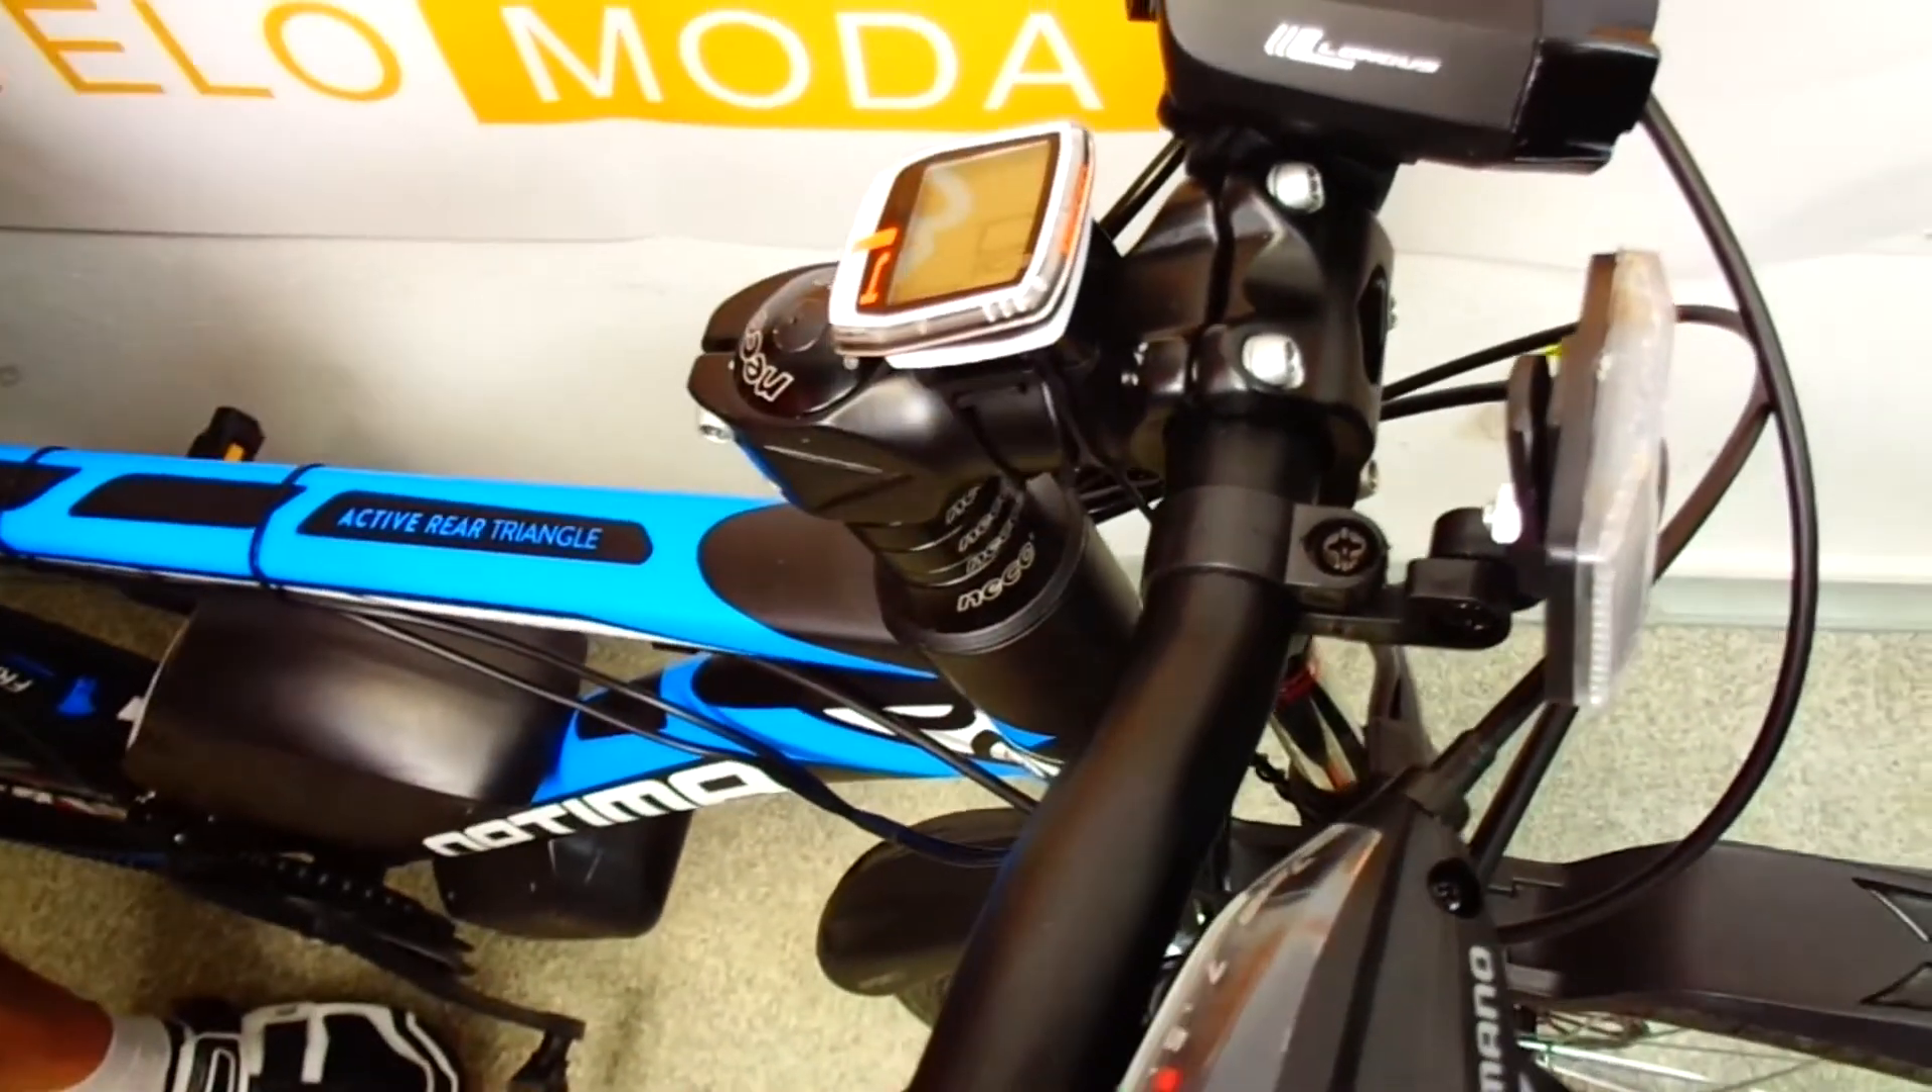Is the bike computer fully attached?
Yes.